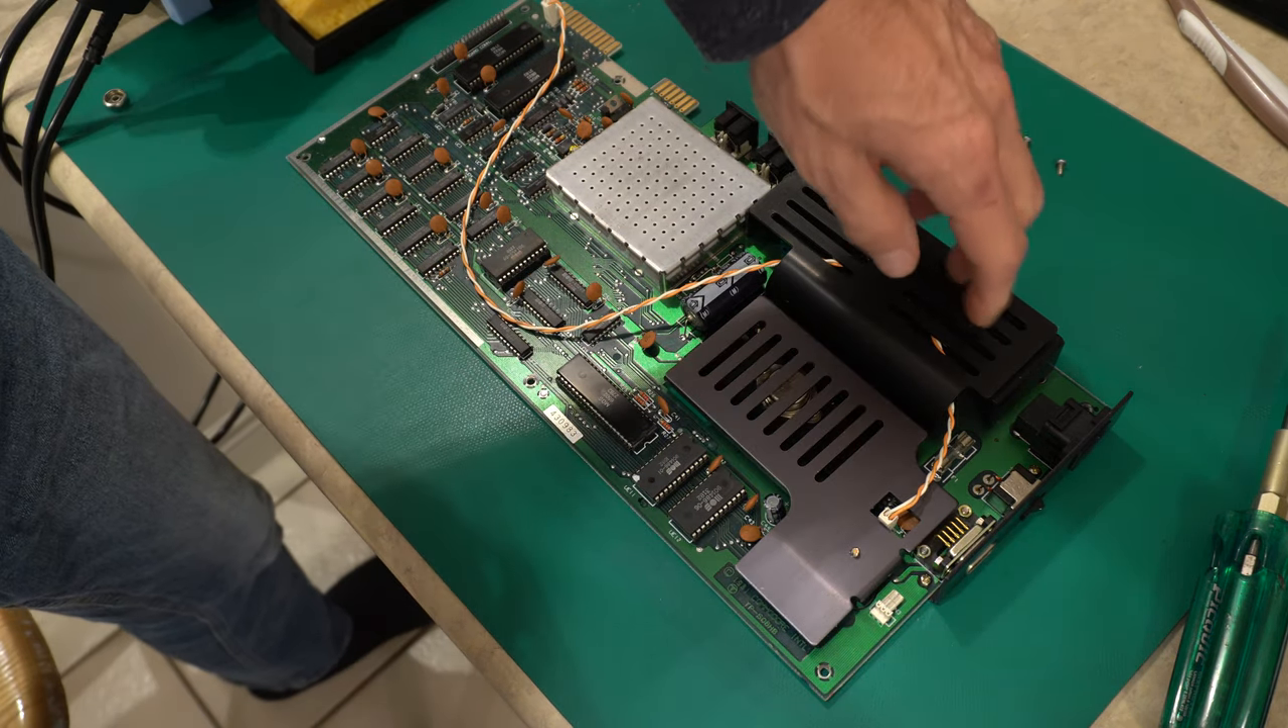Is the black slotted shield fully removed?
No.